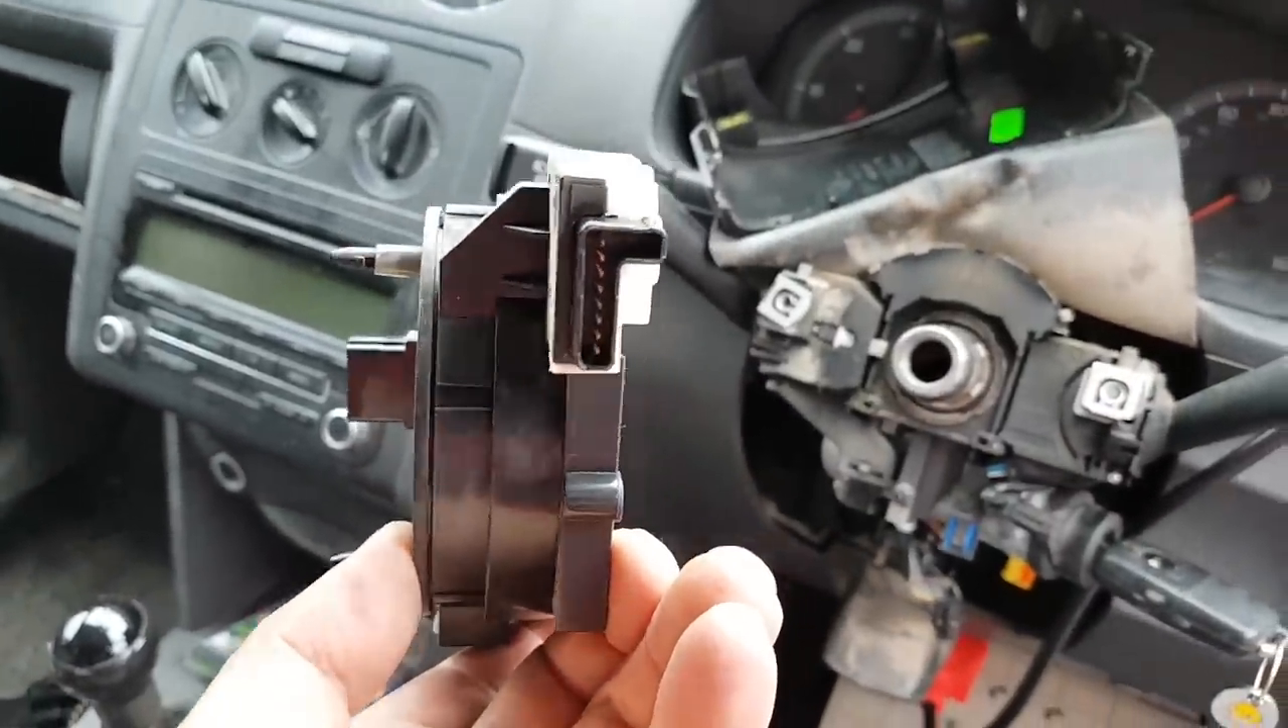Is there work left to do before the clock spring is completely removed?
No.